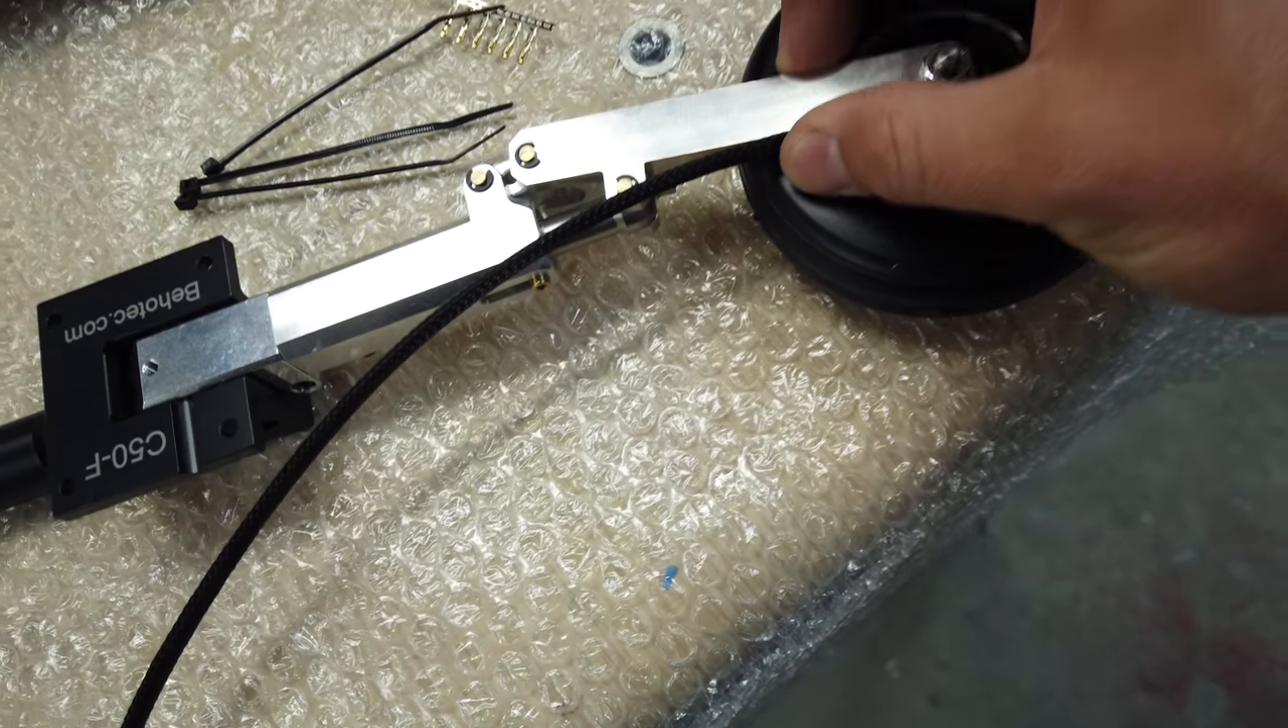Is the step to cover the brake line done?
Yes.